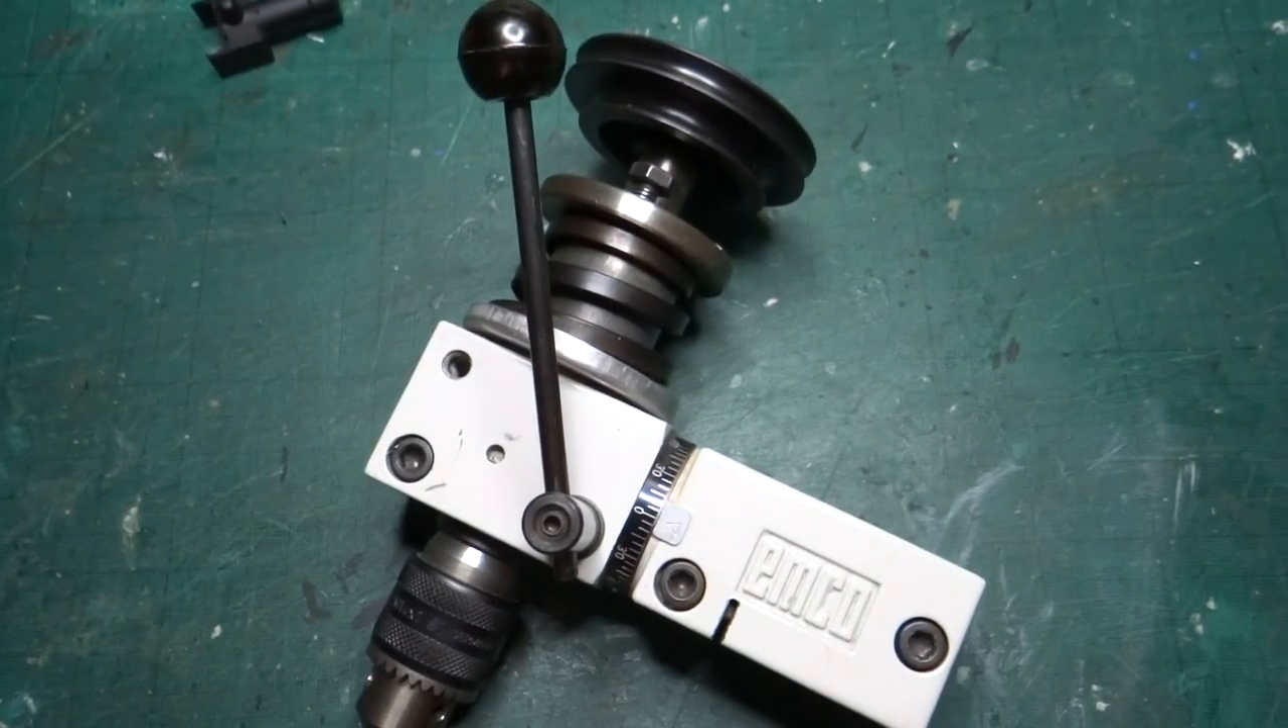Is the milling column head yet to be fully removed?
No.